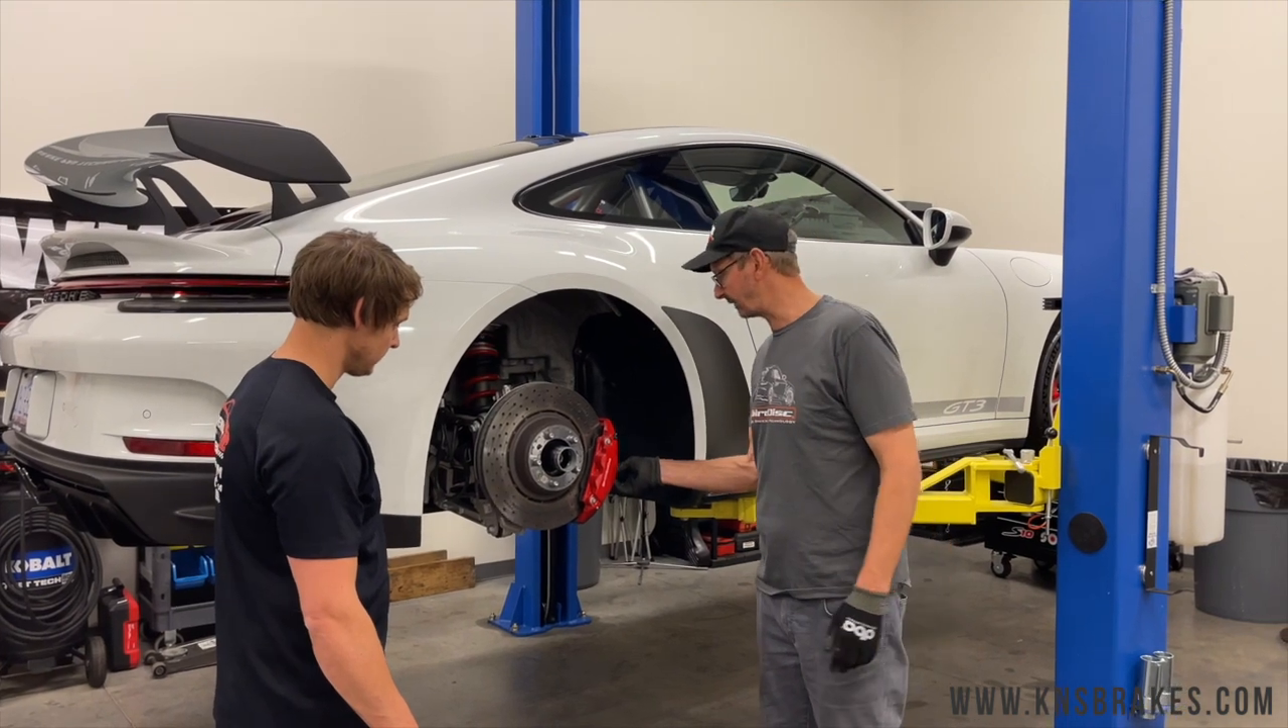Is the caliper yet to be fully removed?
Yes.